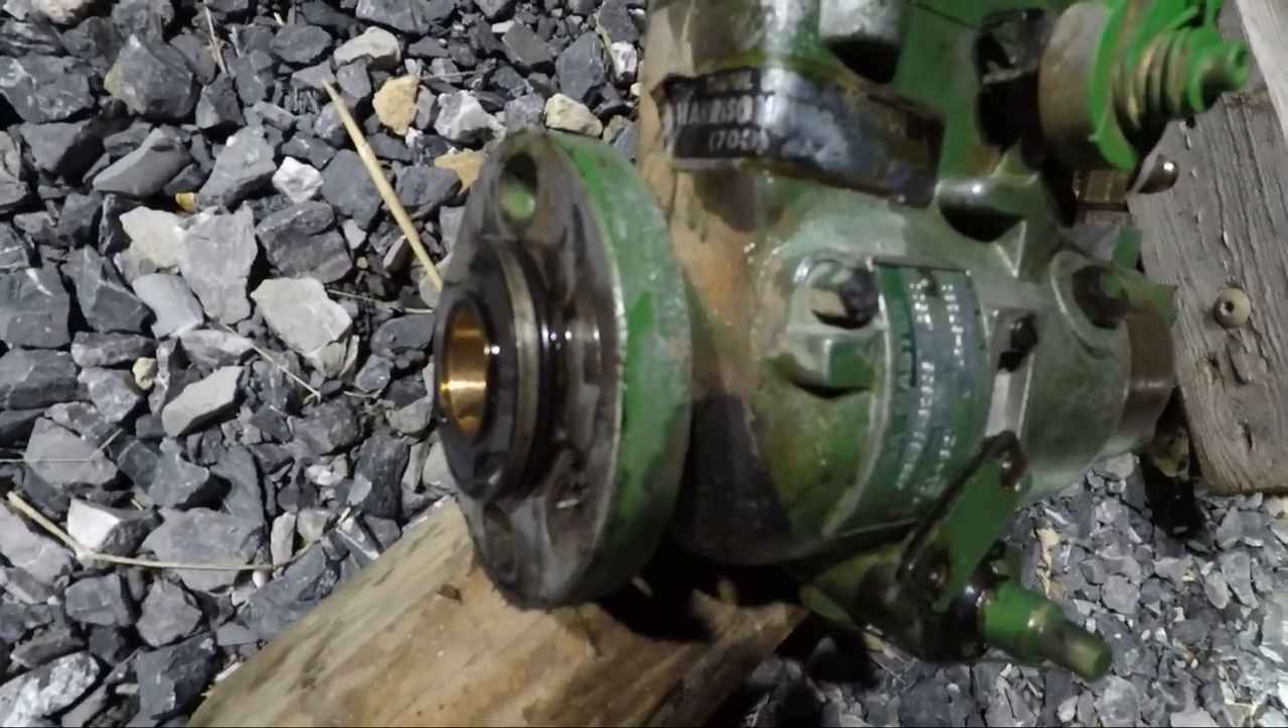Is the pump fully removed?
Yes.